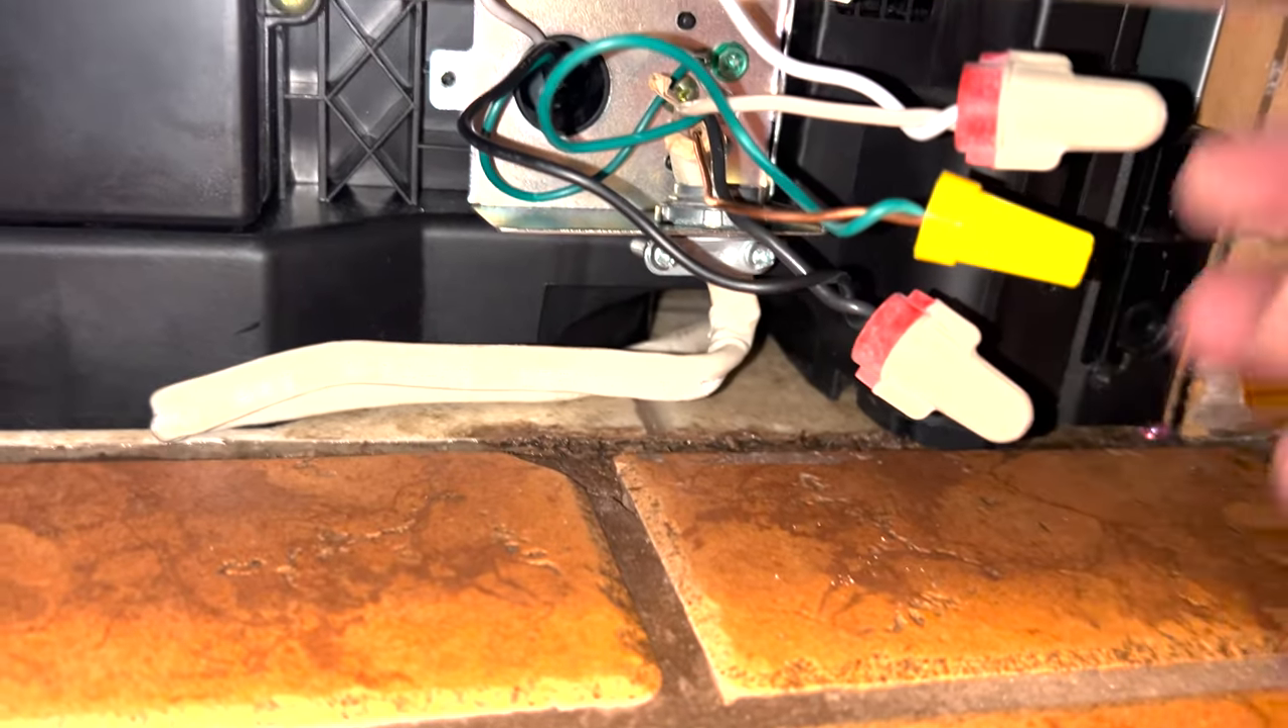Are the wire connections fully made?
Yes.